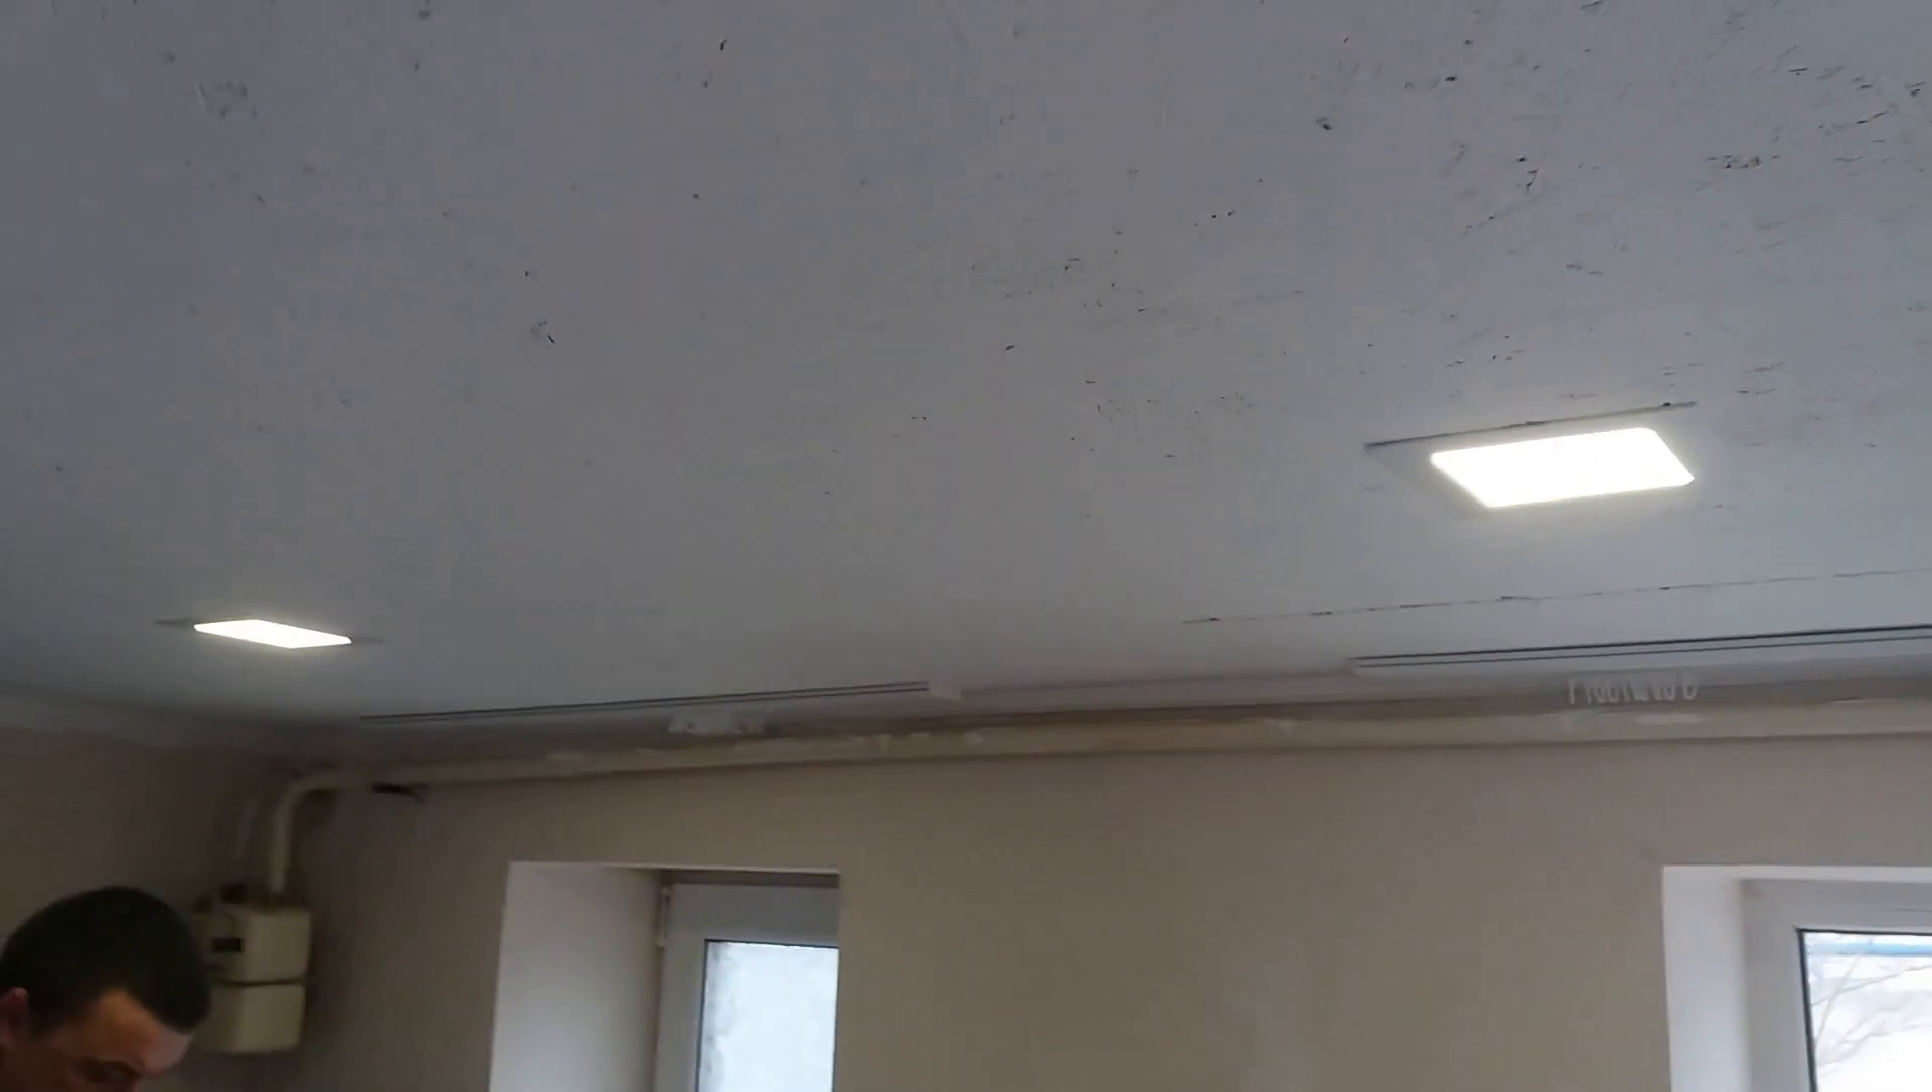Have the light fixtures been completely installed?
Yes.